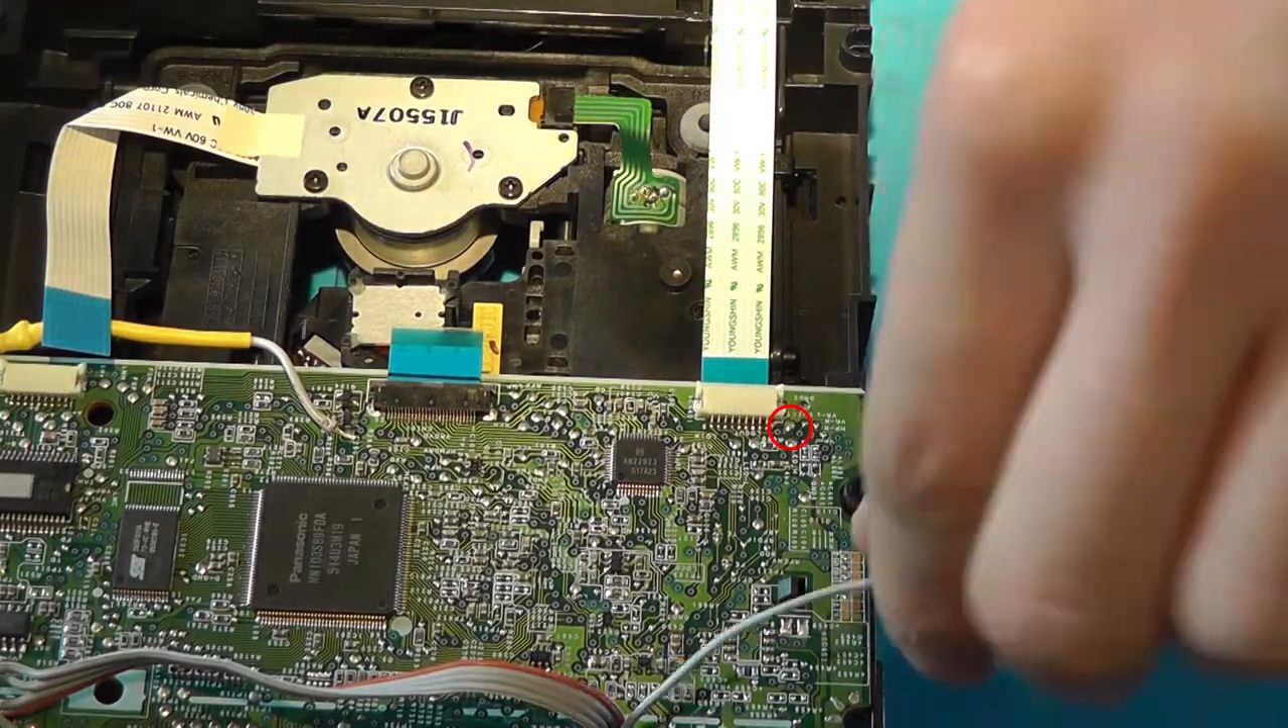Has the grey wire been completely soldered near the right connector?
No.